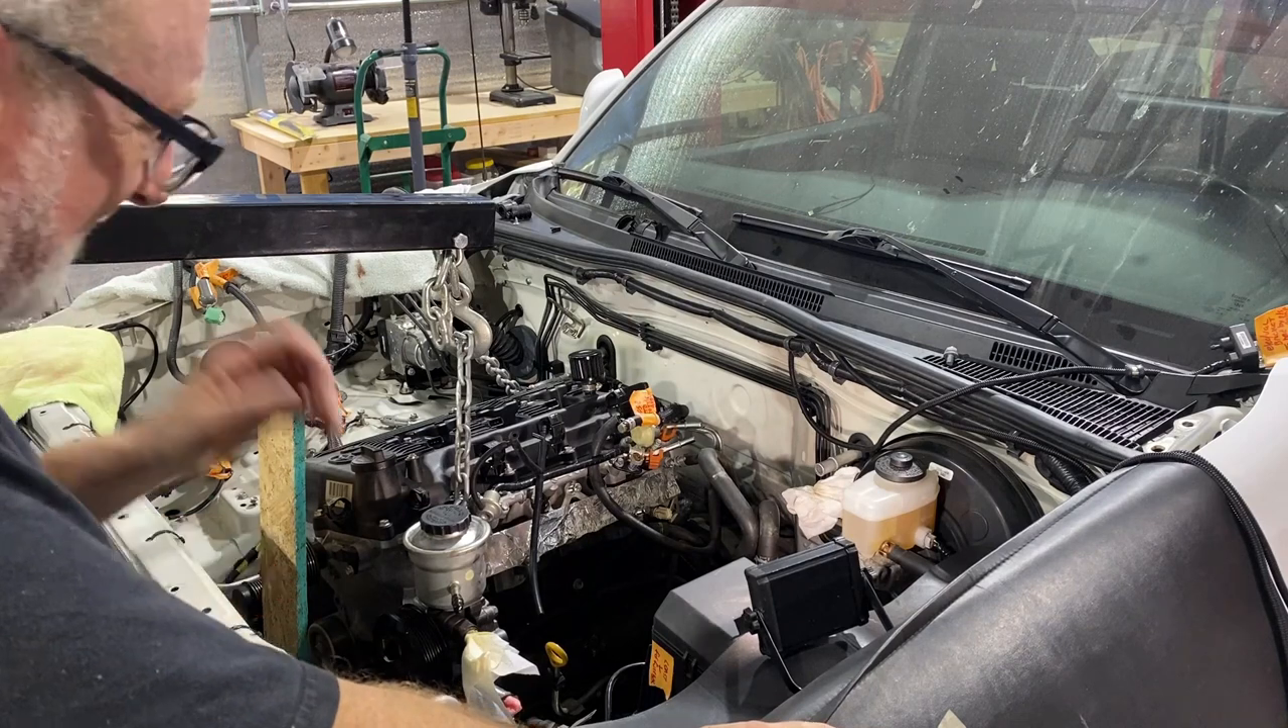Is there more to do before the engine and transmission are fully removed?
Yes.